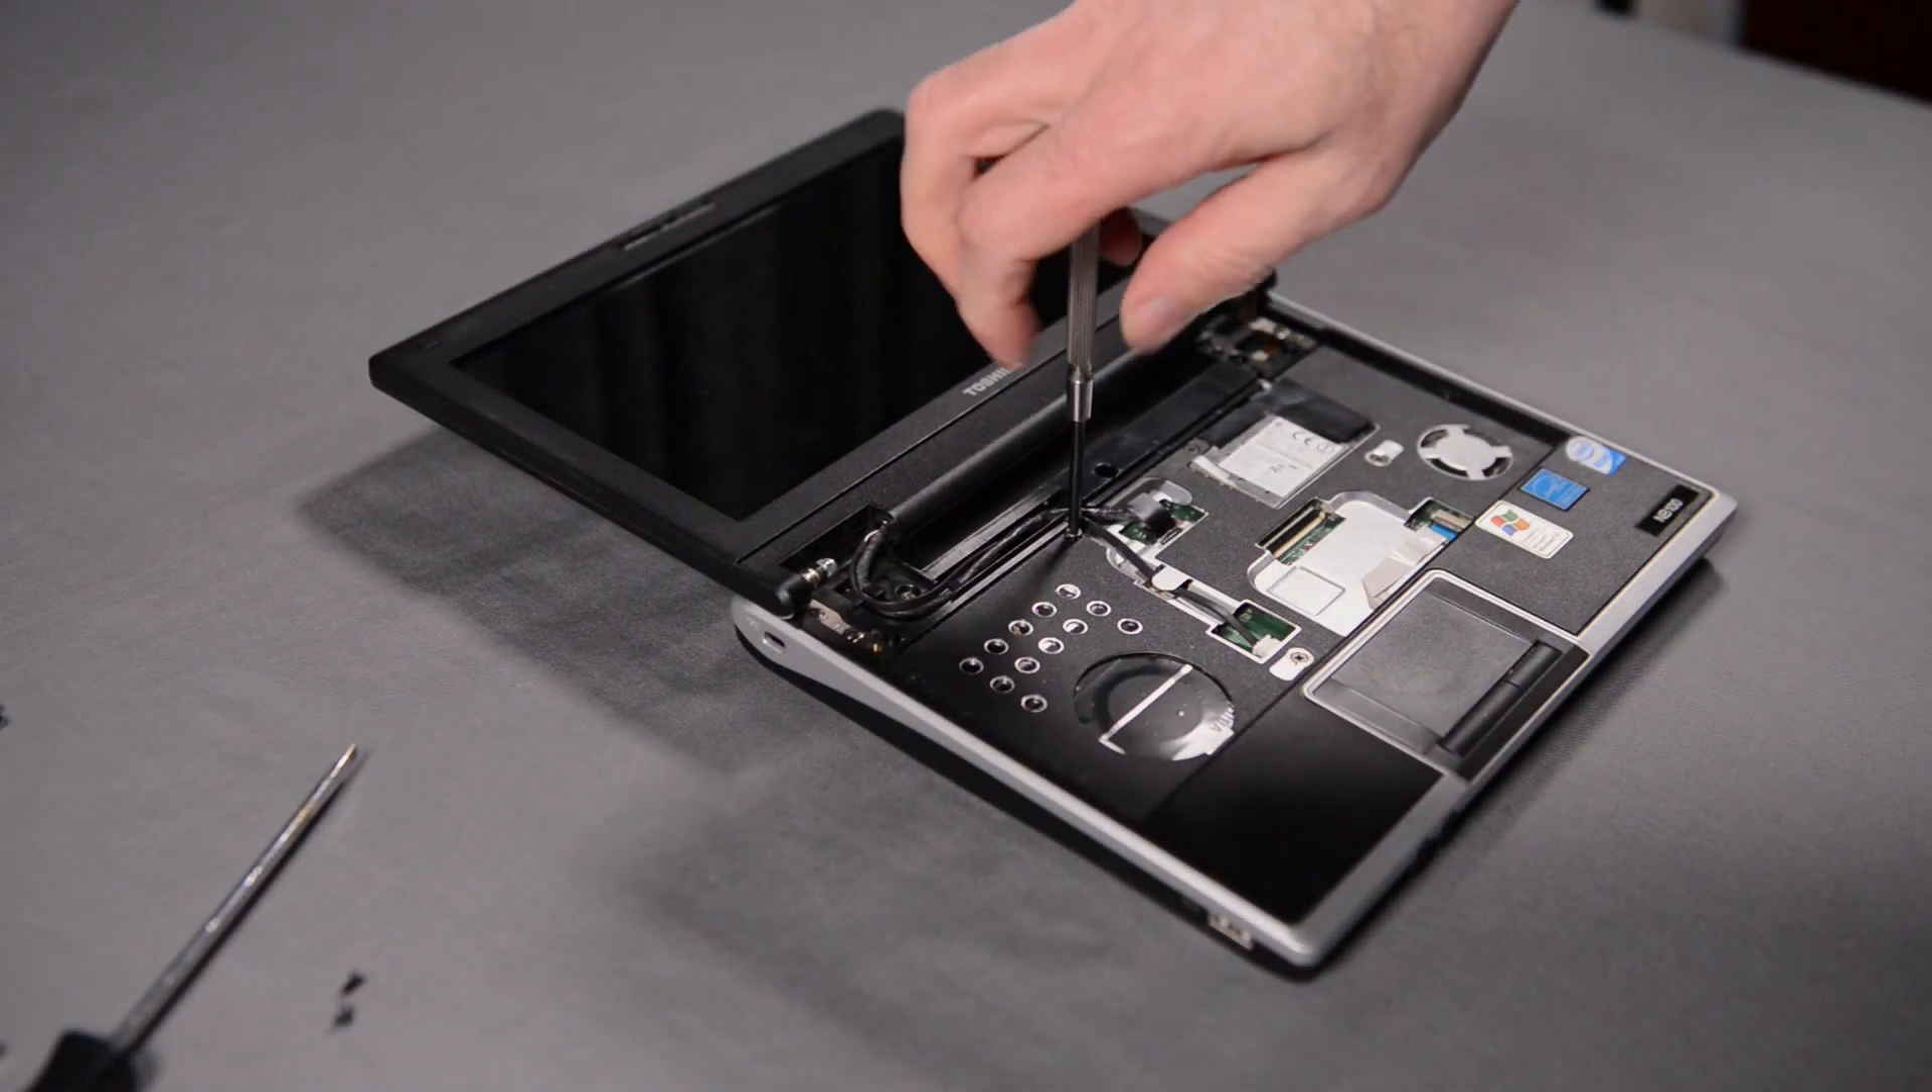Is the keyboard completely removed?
Yes.